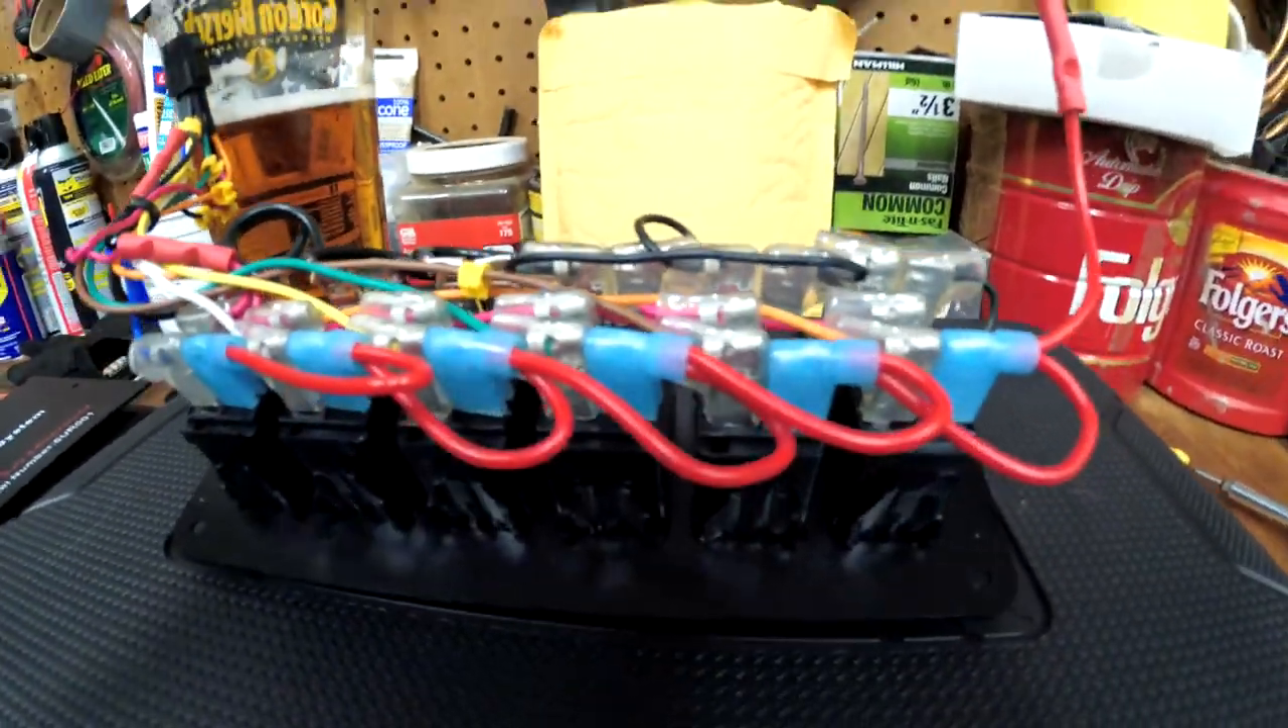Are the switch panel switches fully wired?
Yes.